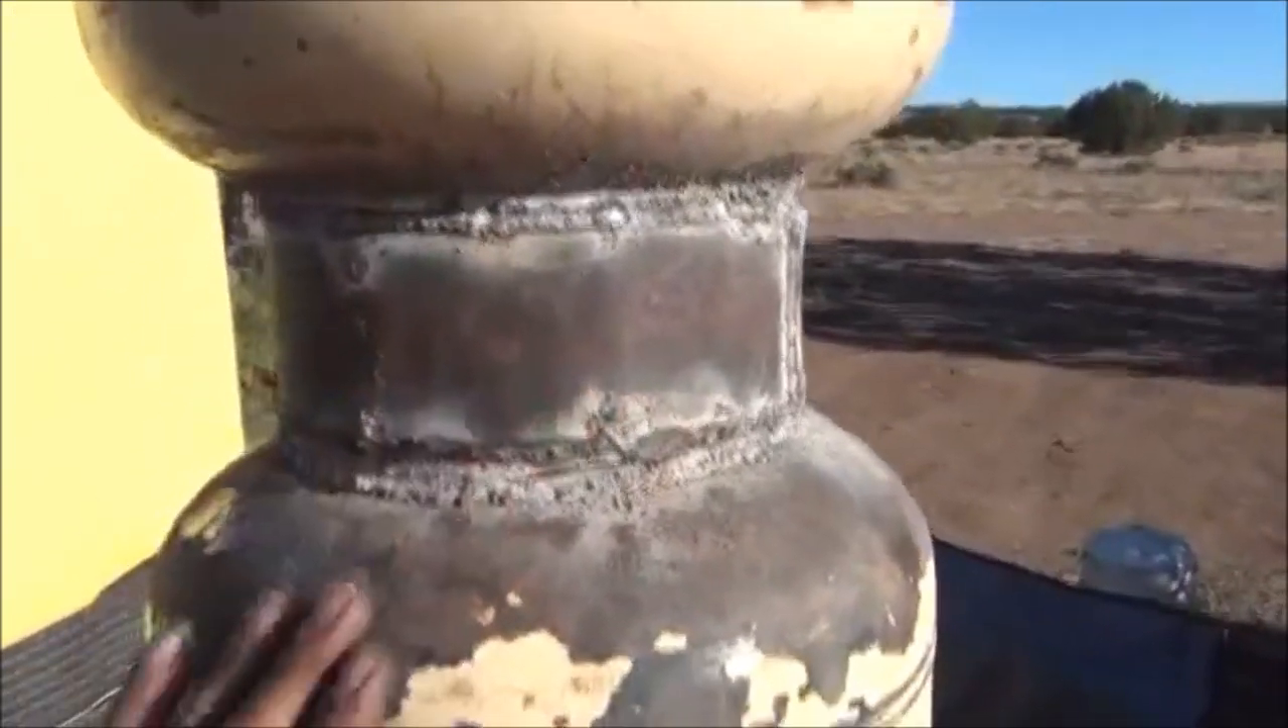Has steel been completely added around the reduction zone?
Yes.